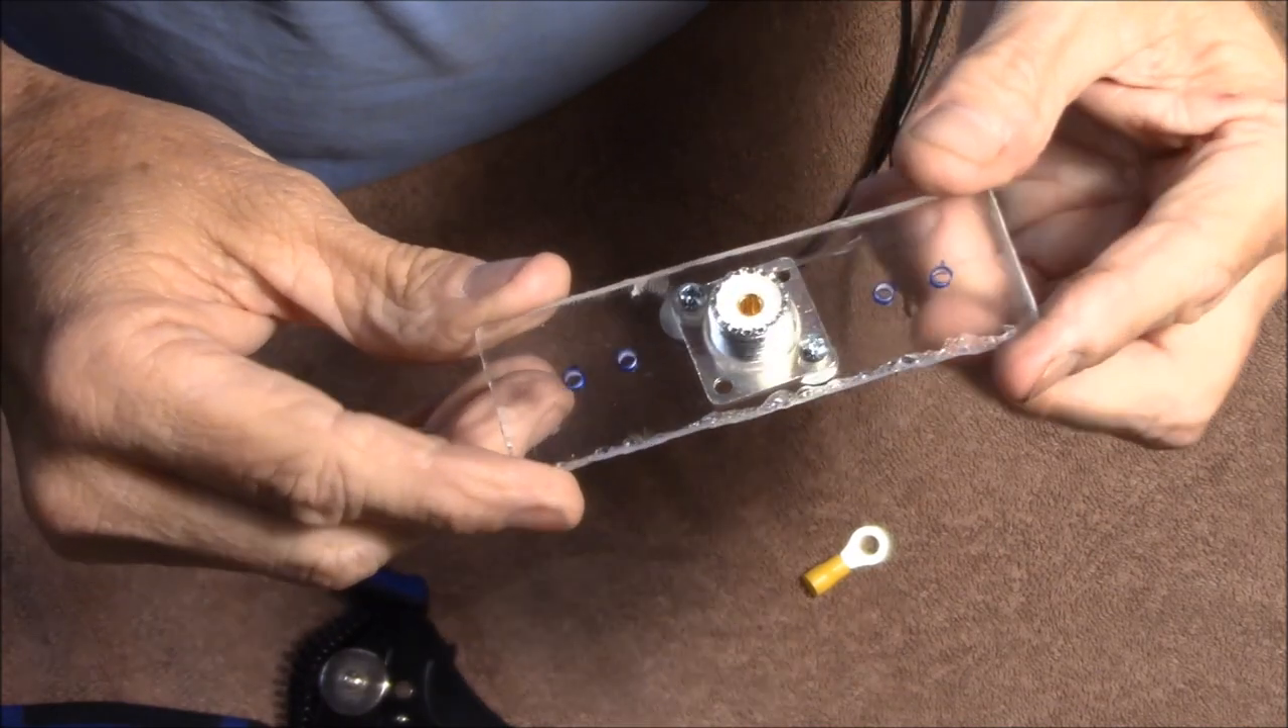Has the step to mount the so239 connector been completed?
Yes.